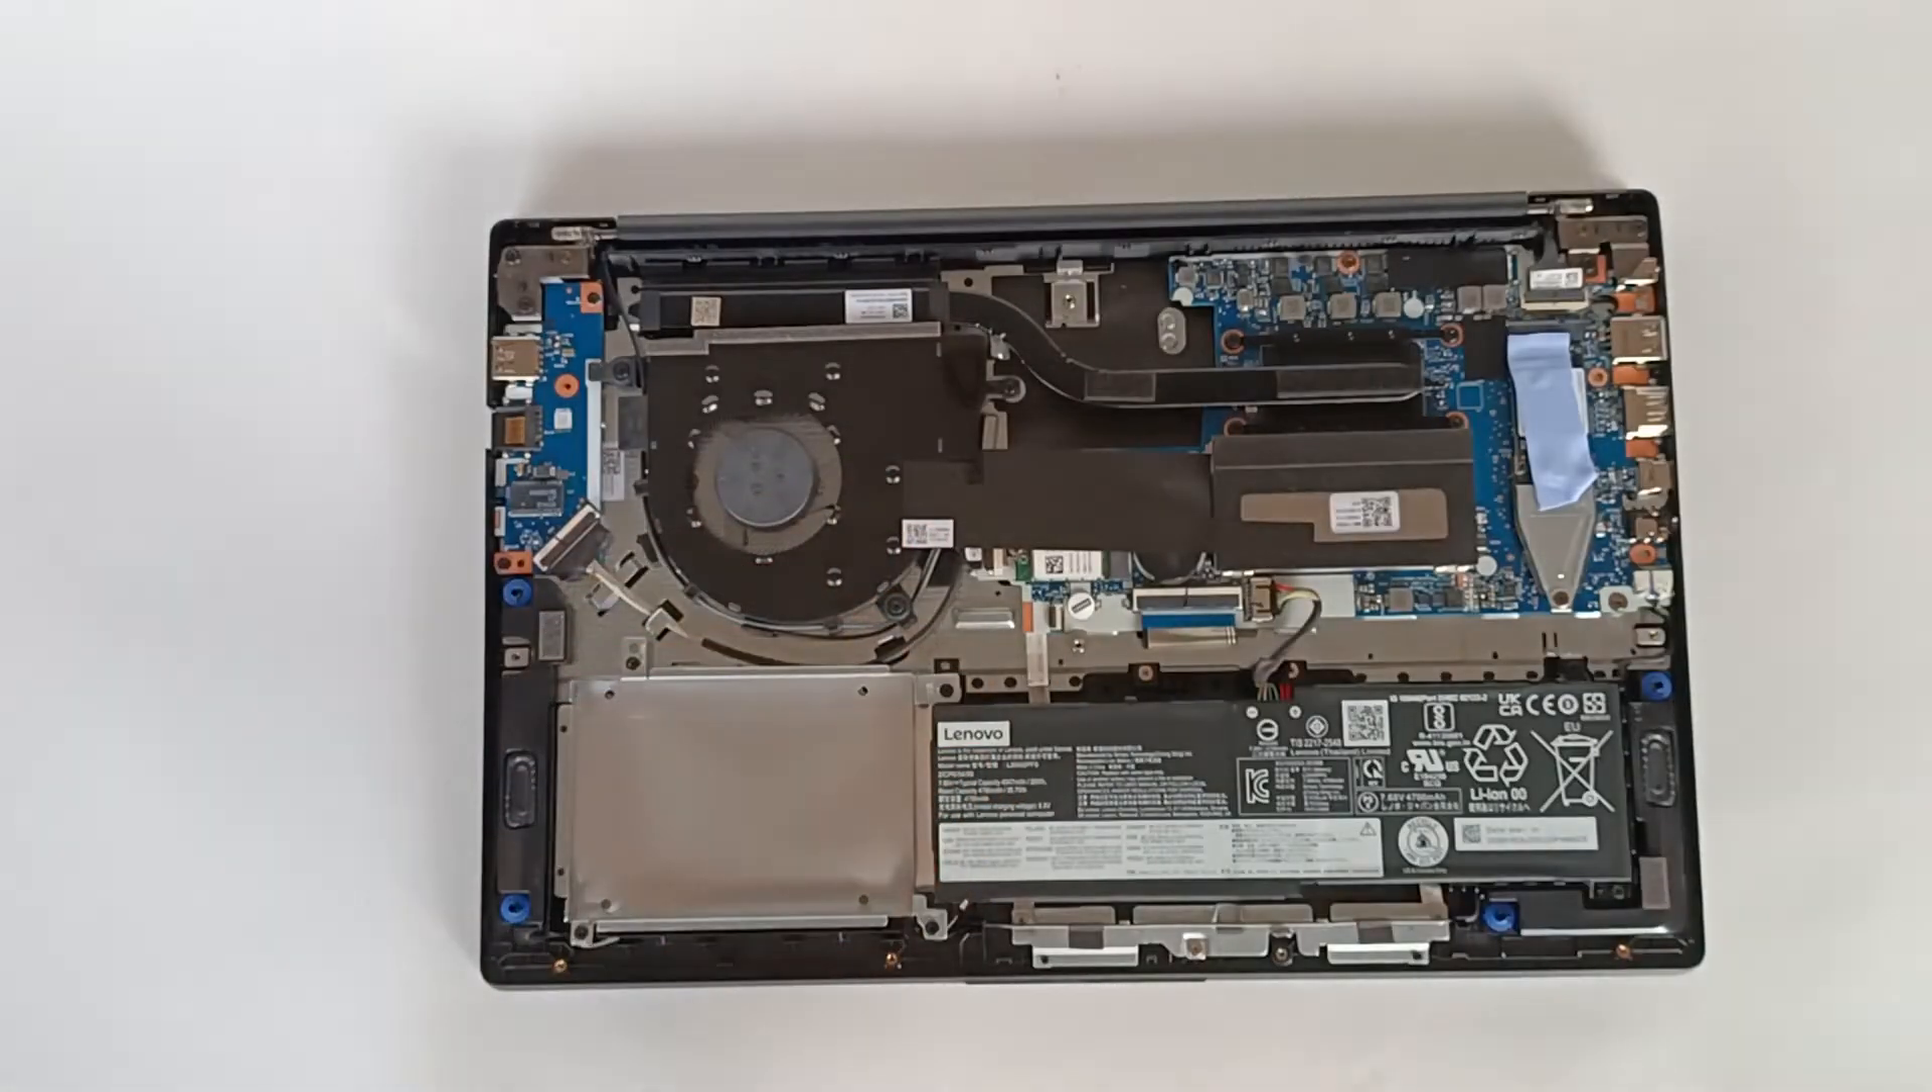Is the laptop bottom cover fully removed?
Yes.